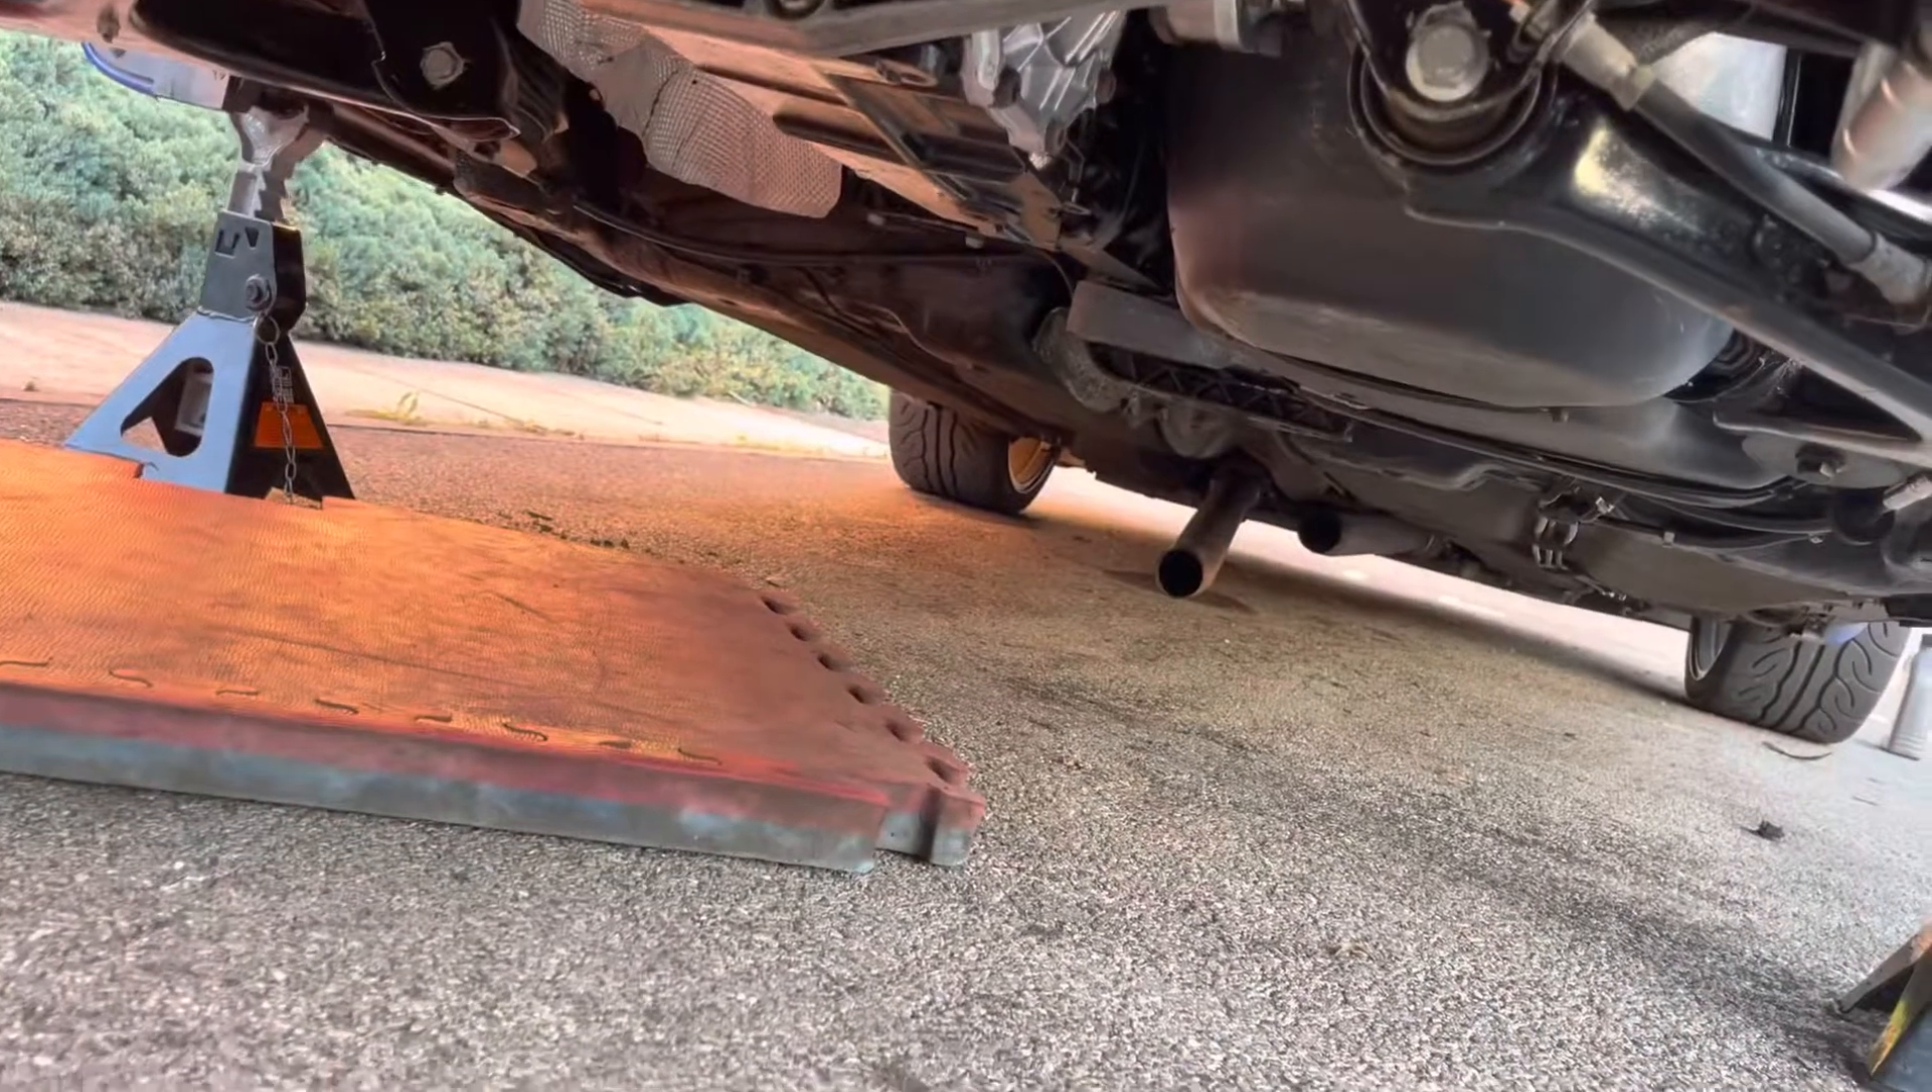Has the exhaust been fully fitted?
No.